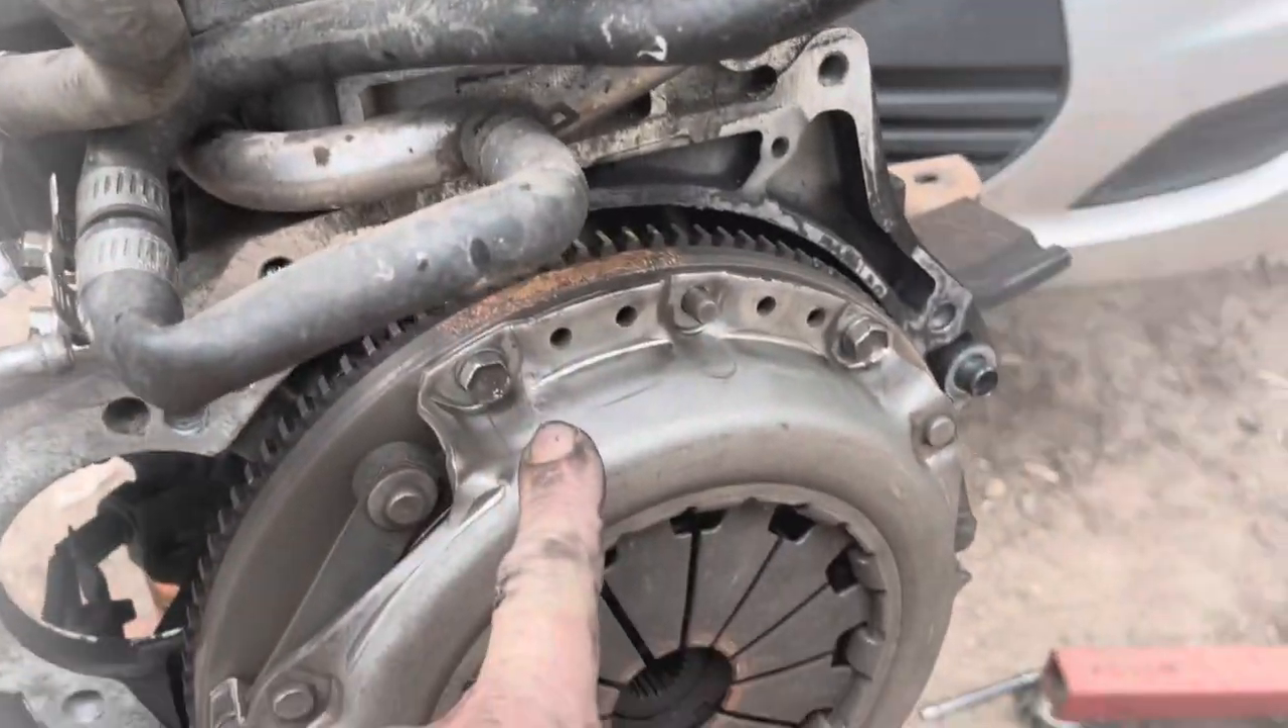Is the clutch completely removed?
No.